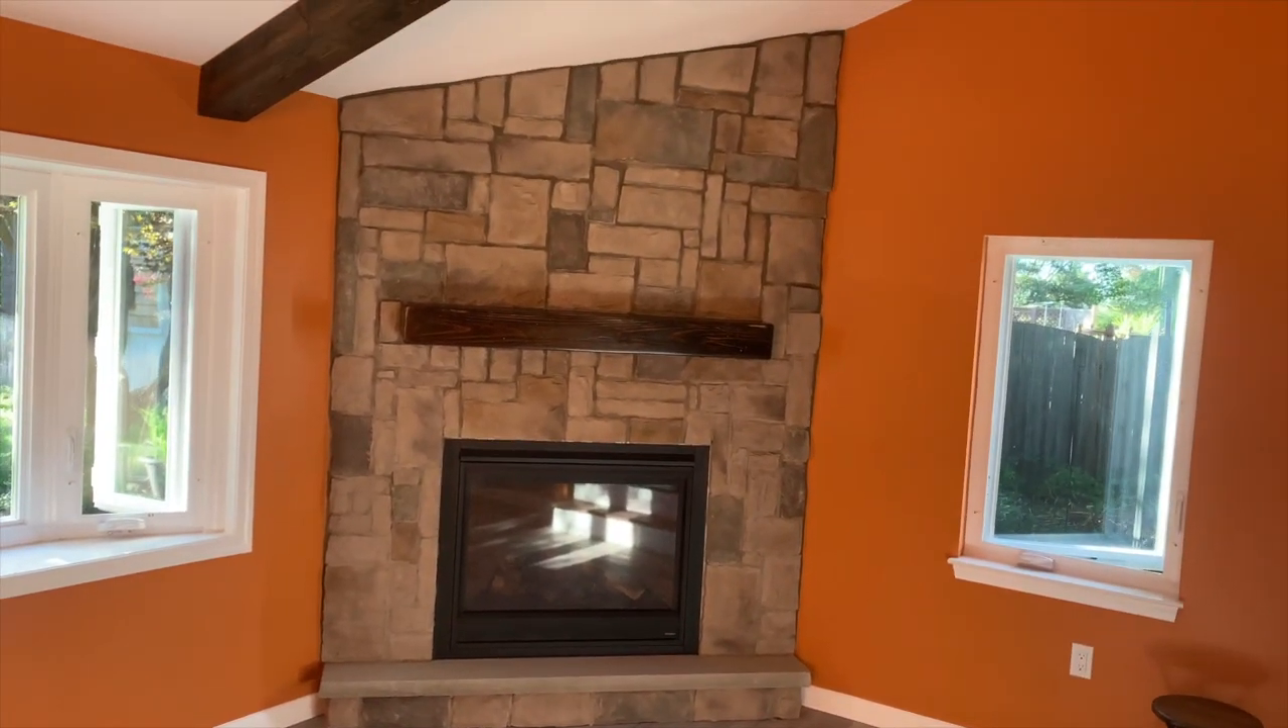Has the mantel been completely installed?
Yes.